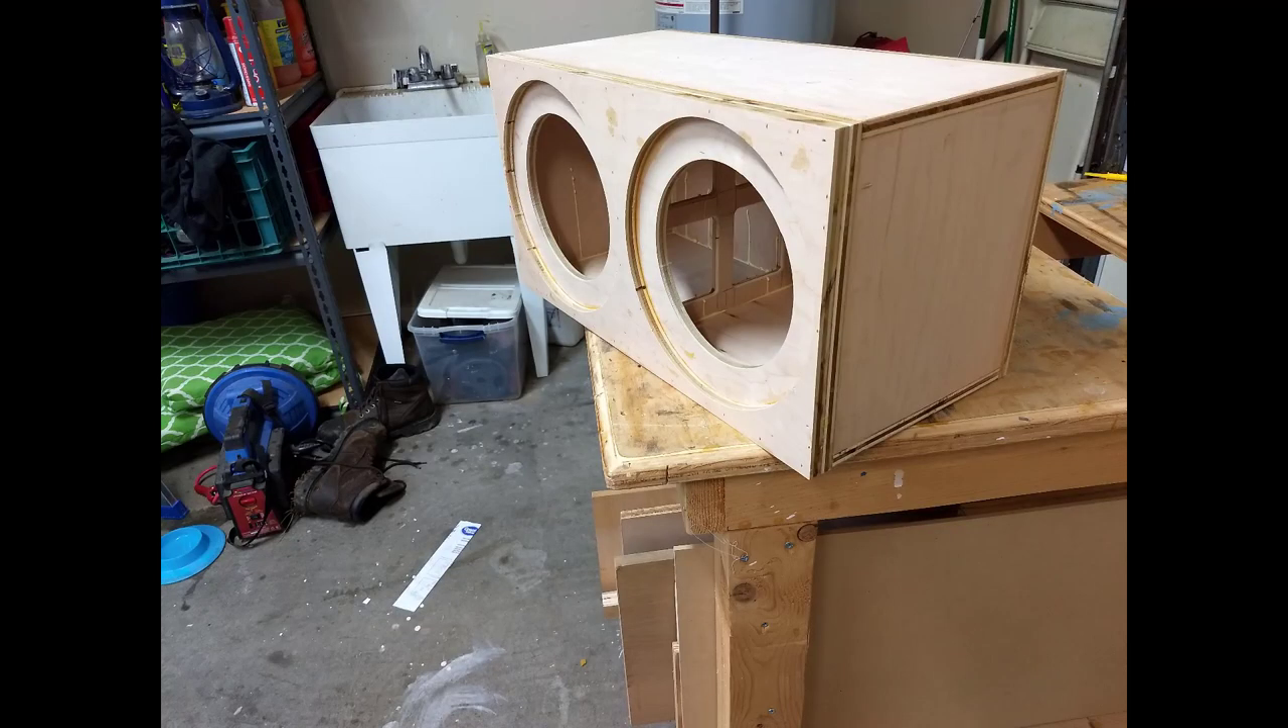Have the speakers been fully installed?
No.